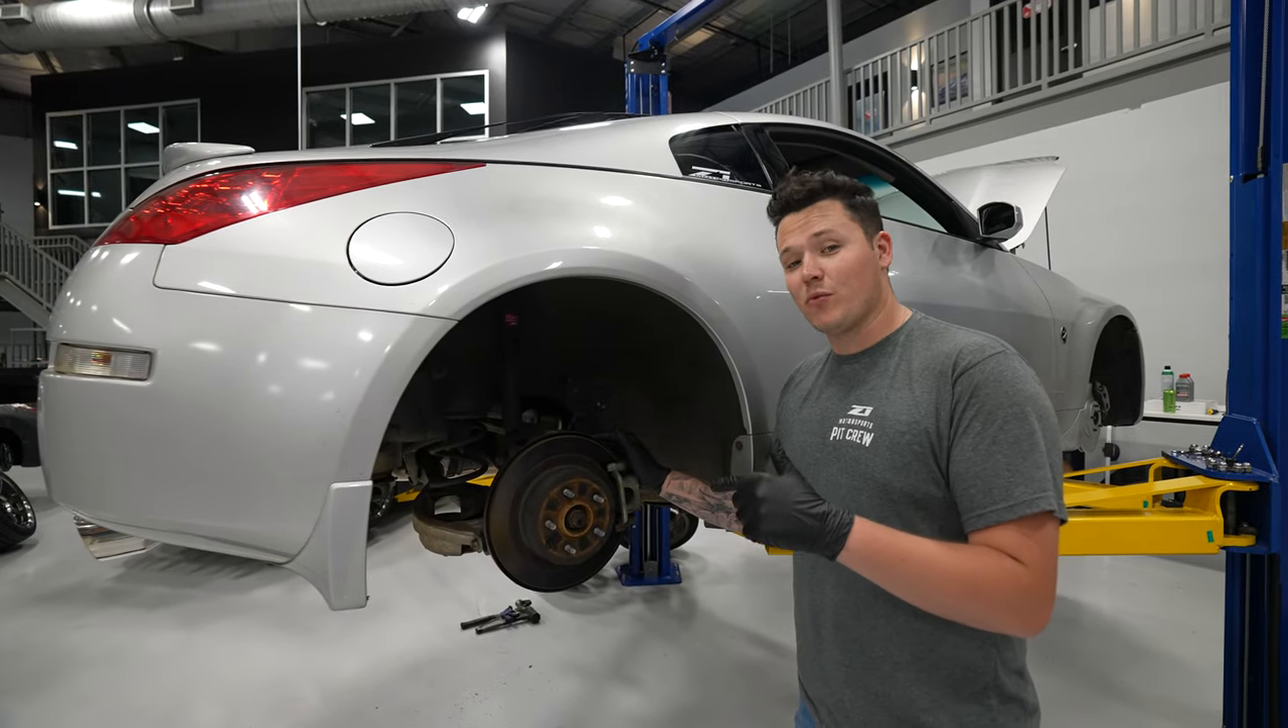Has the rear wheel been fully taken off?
Yes.